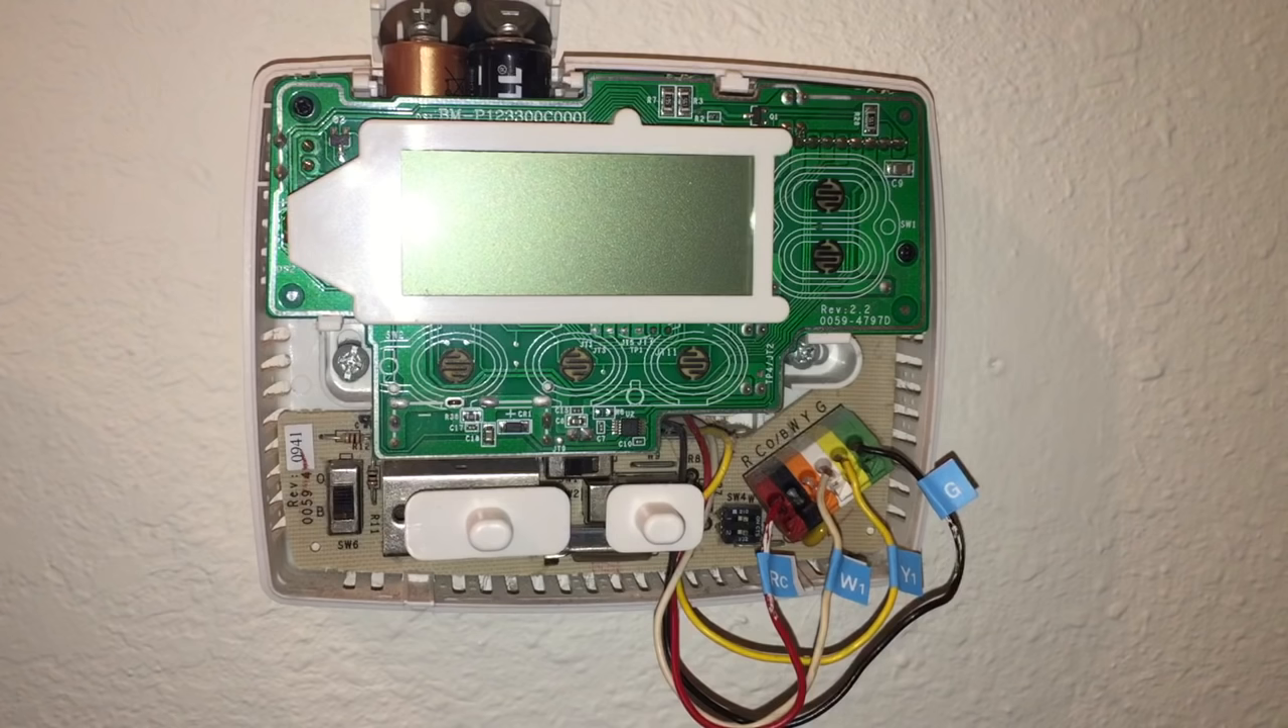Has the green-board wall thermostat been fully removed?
No.